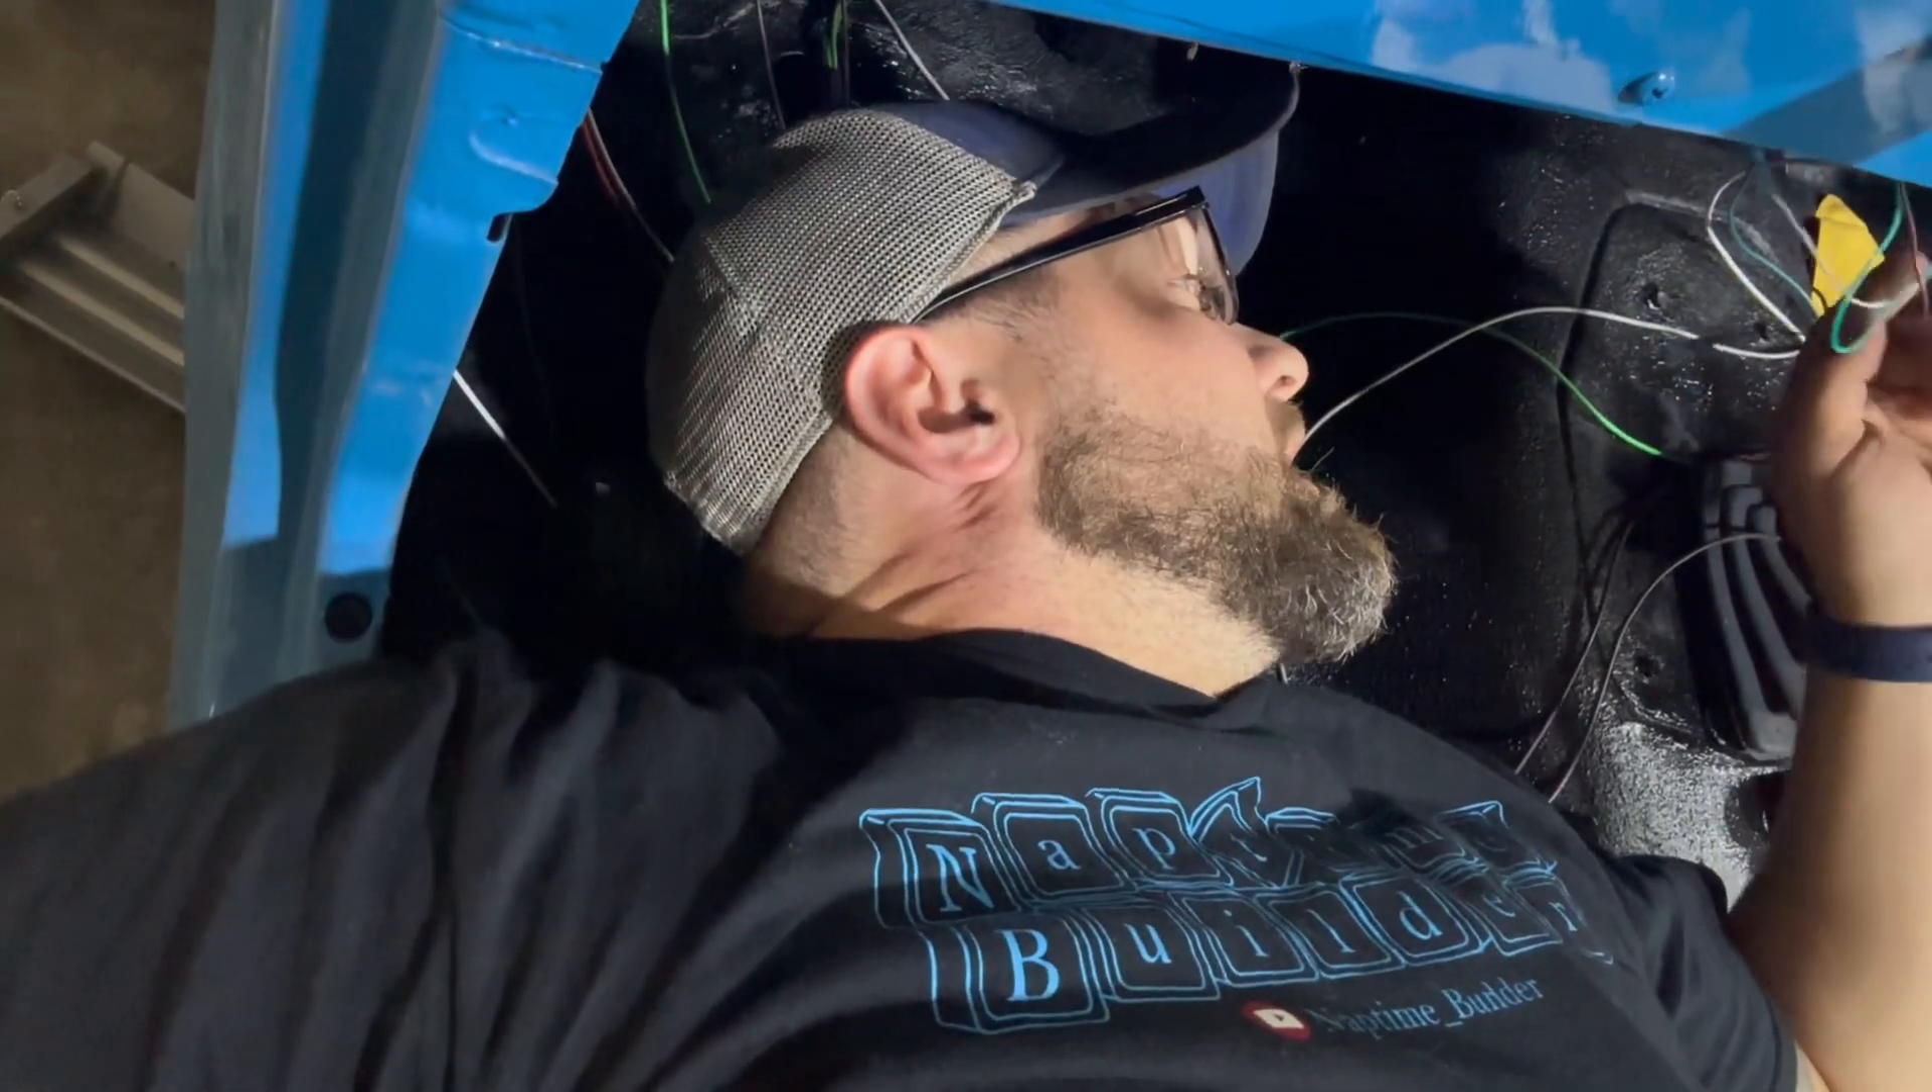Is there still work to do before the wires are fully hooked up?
Yes.